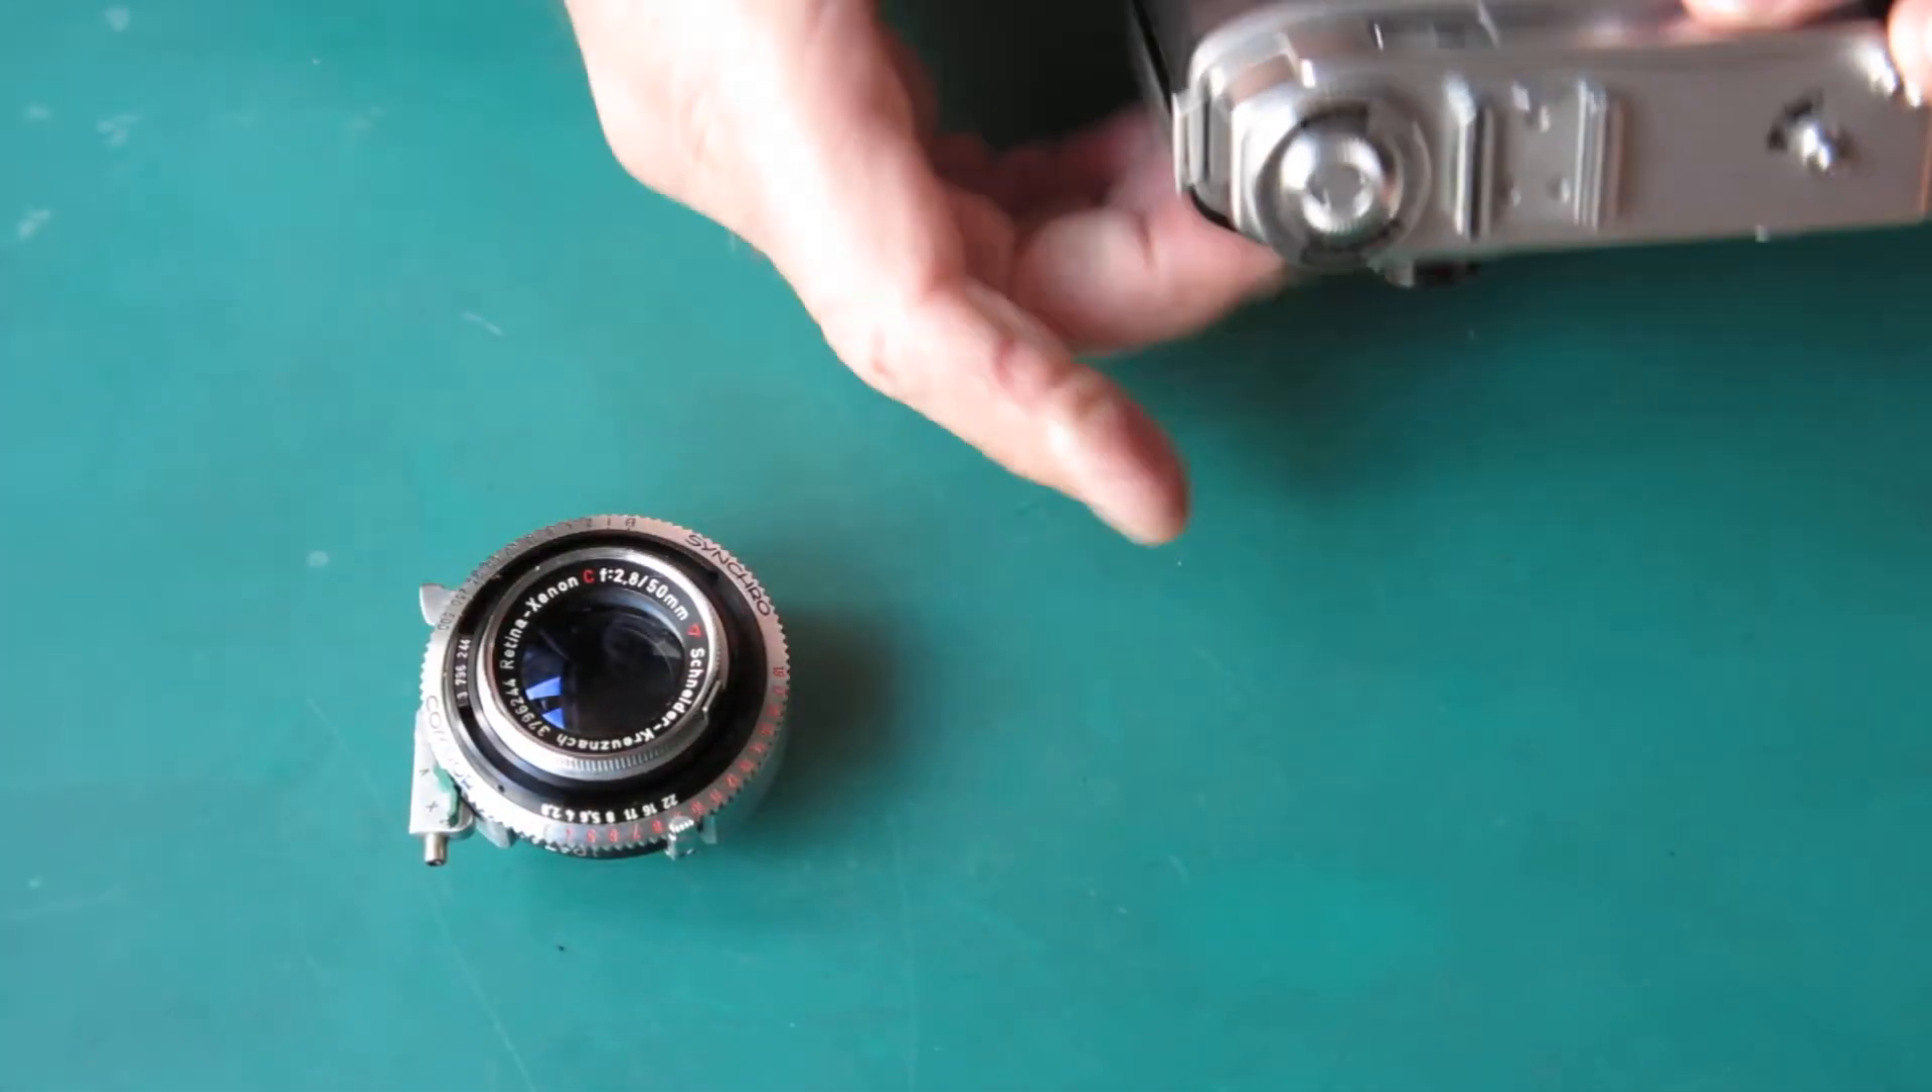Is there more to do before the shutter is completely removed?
No.